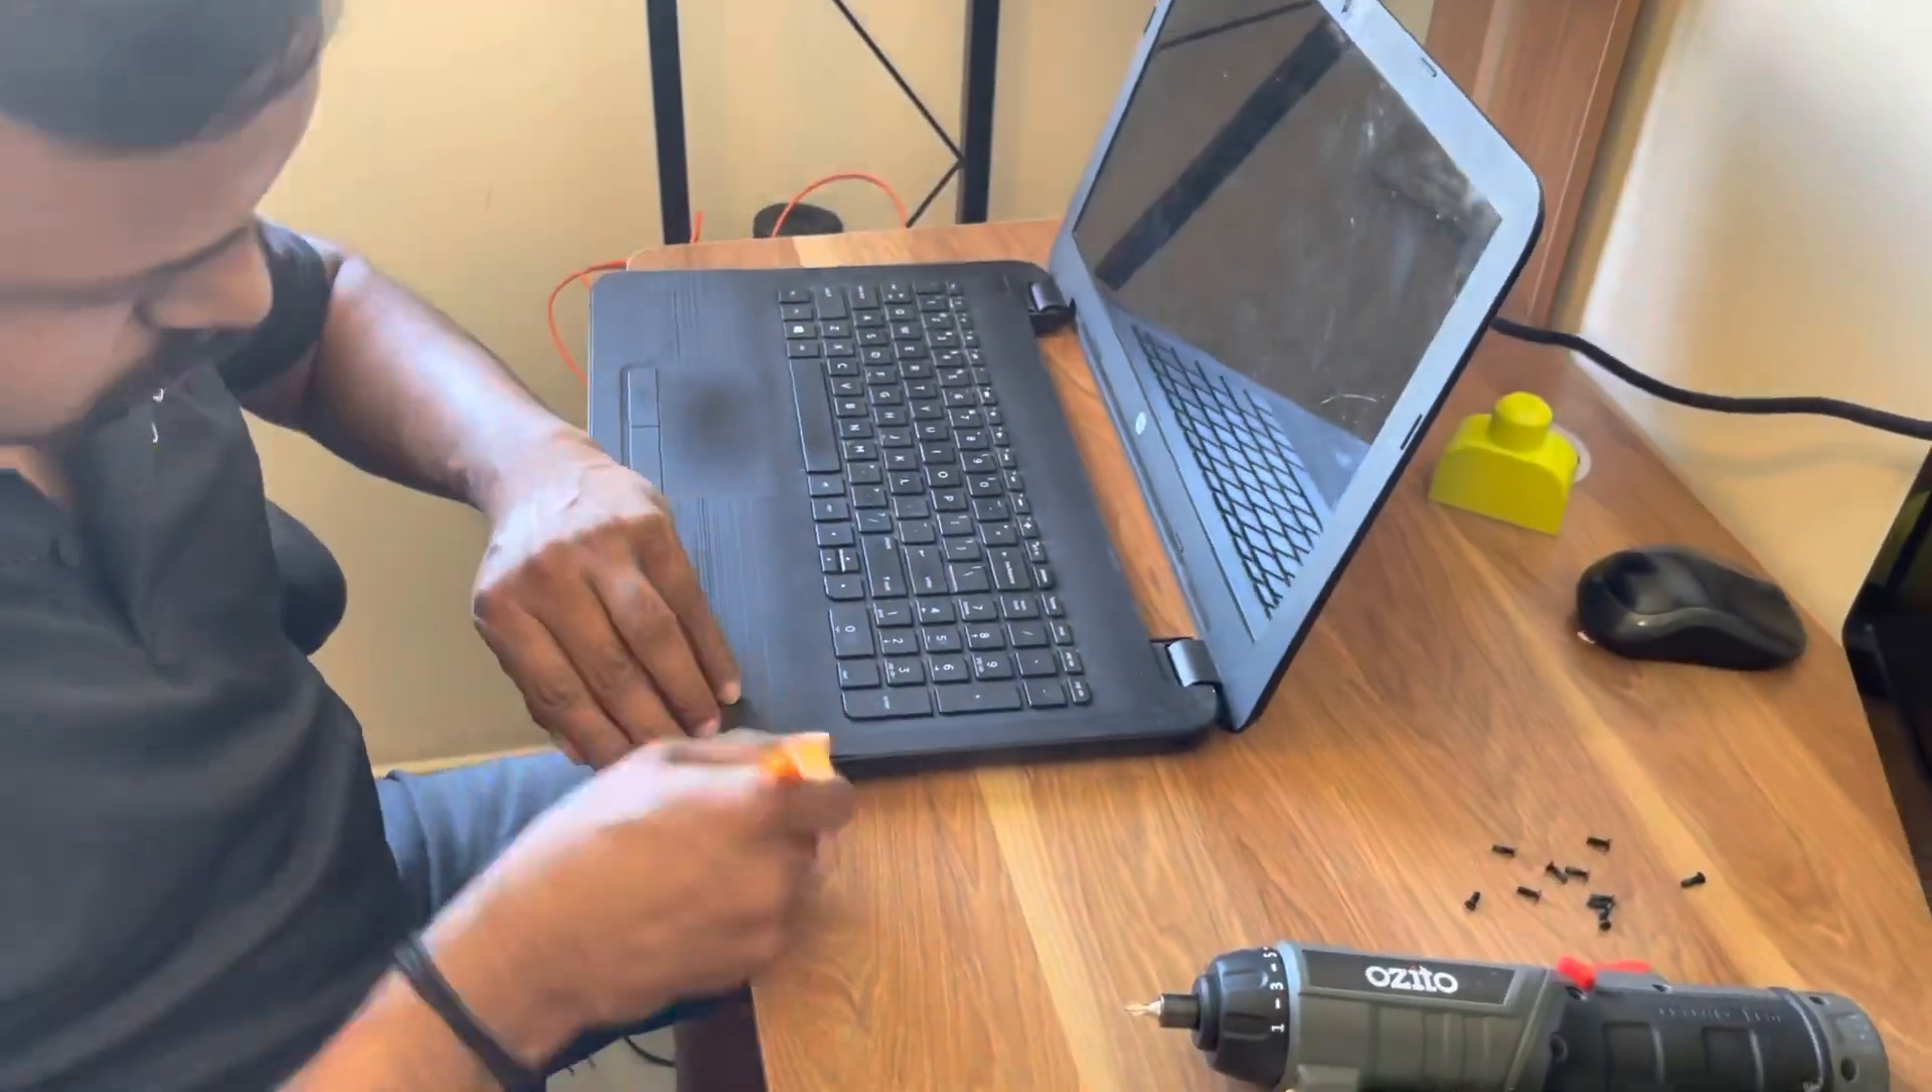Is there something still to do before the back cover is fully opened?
Yes.